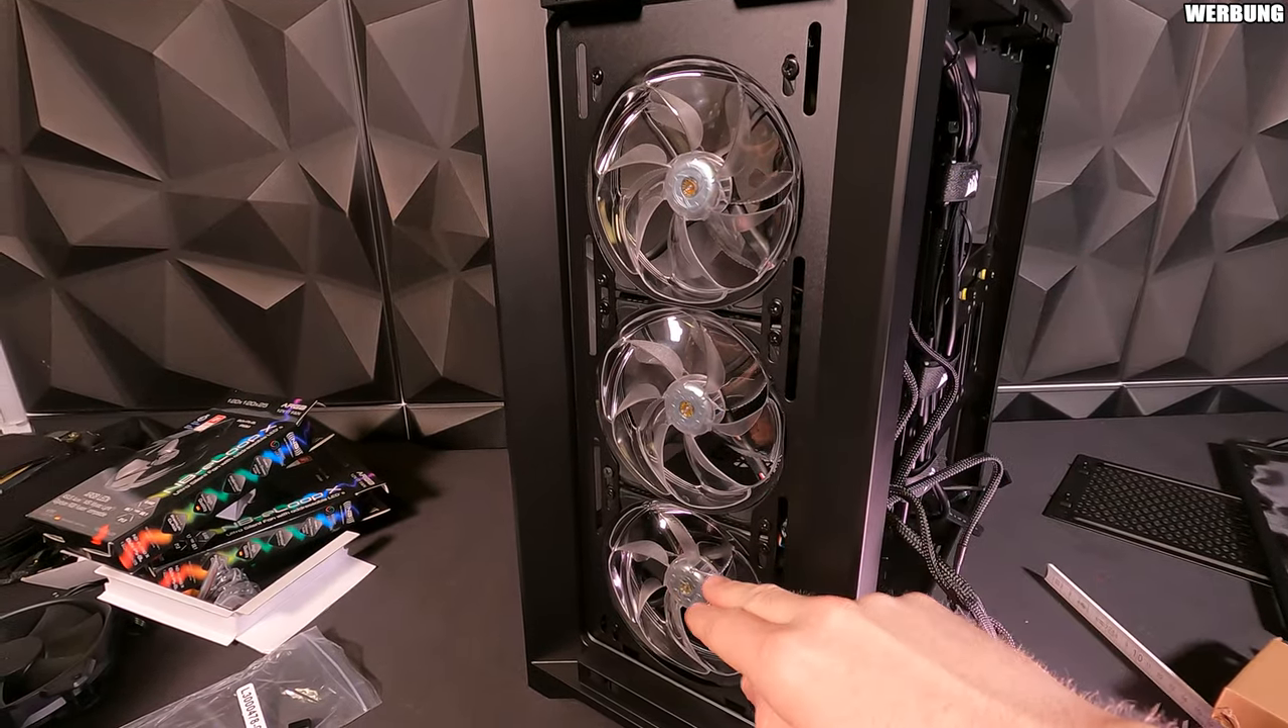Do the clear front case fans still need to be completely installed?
No.